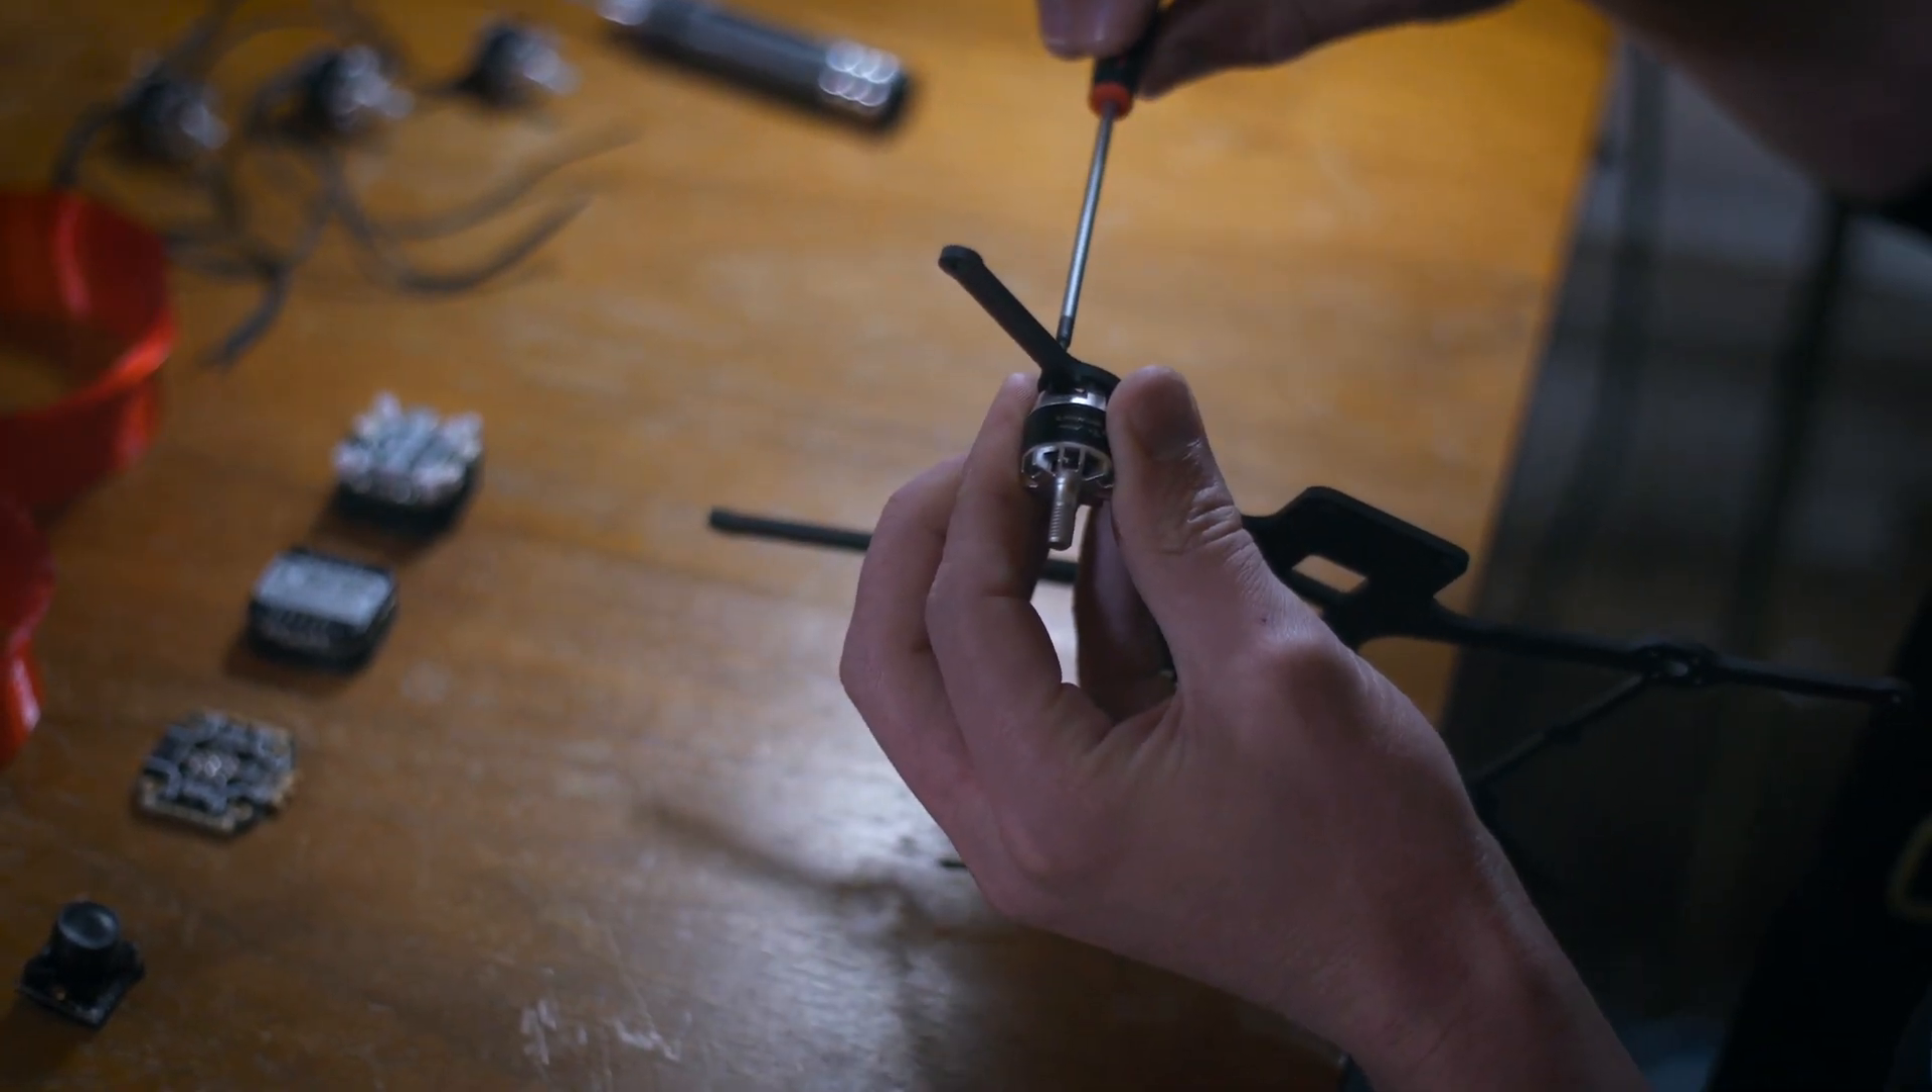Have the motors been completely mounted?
No.